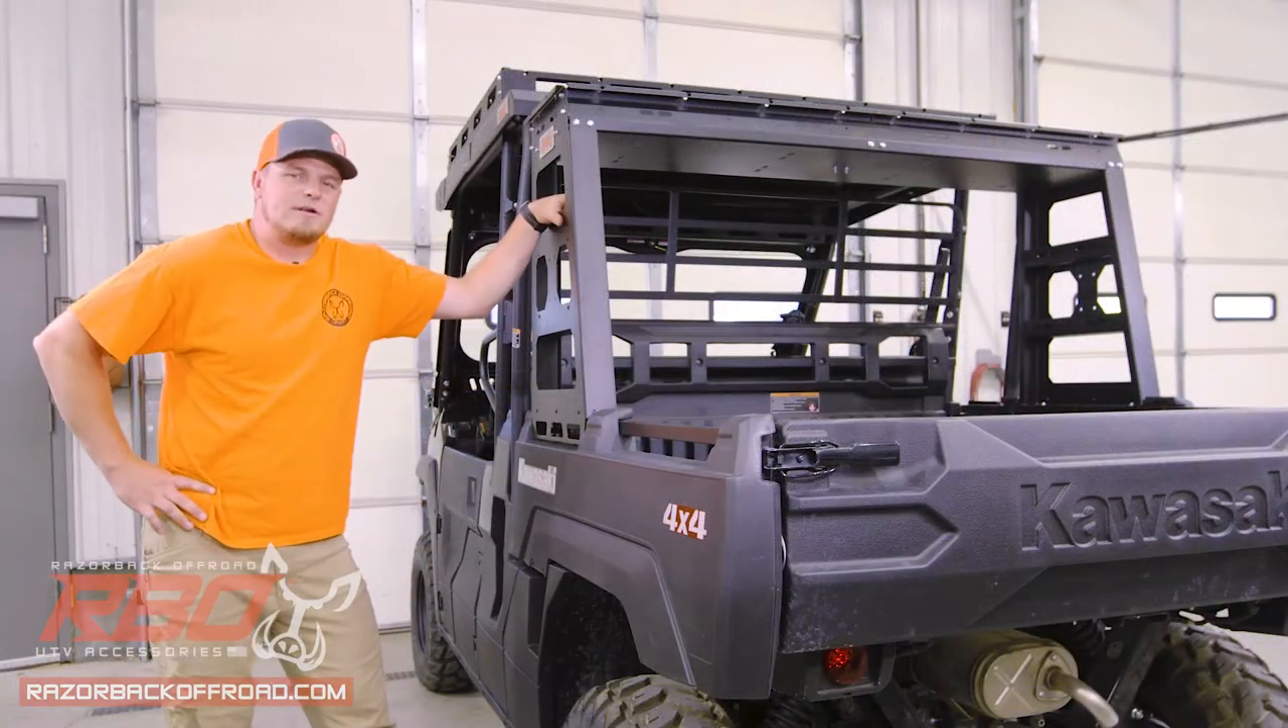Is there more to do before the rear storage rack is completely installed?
No.